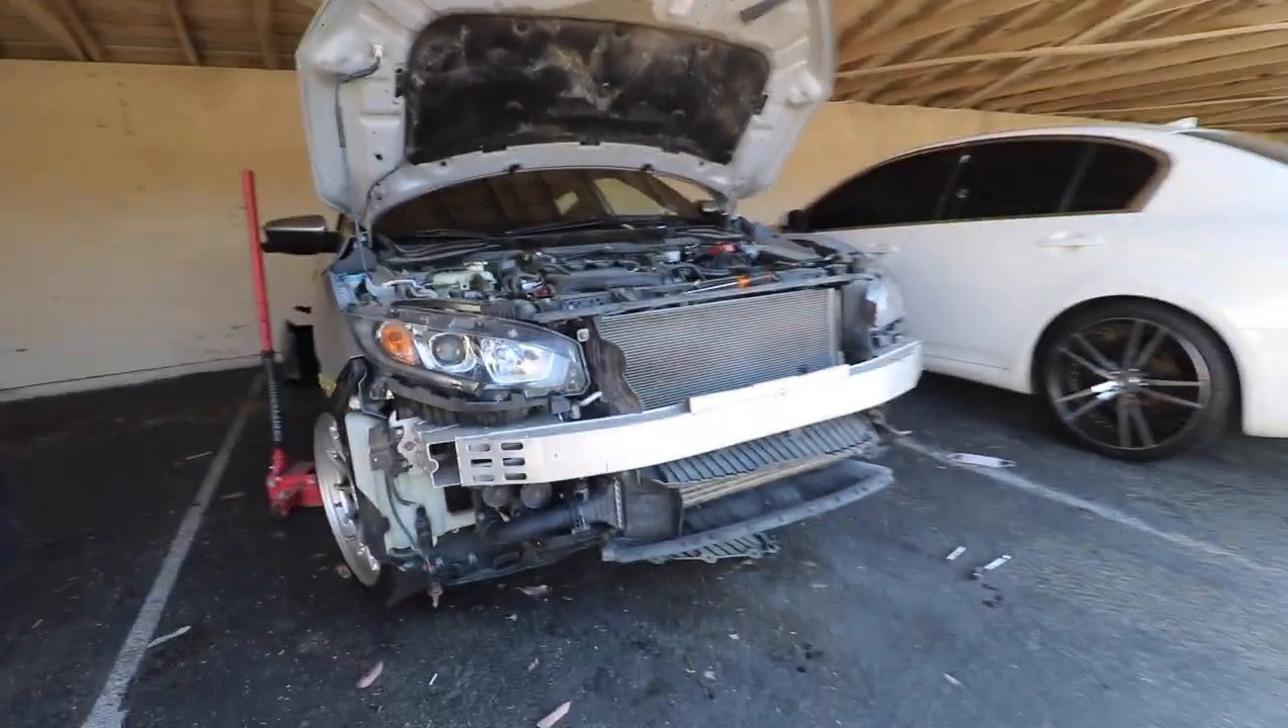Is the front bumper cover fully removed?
Yes.